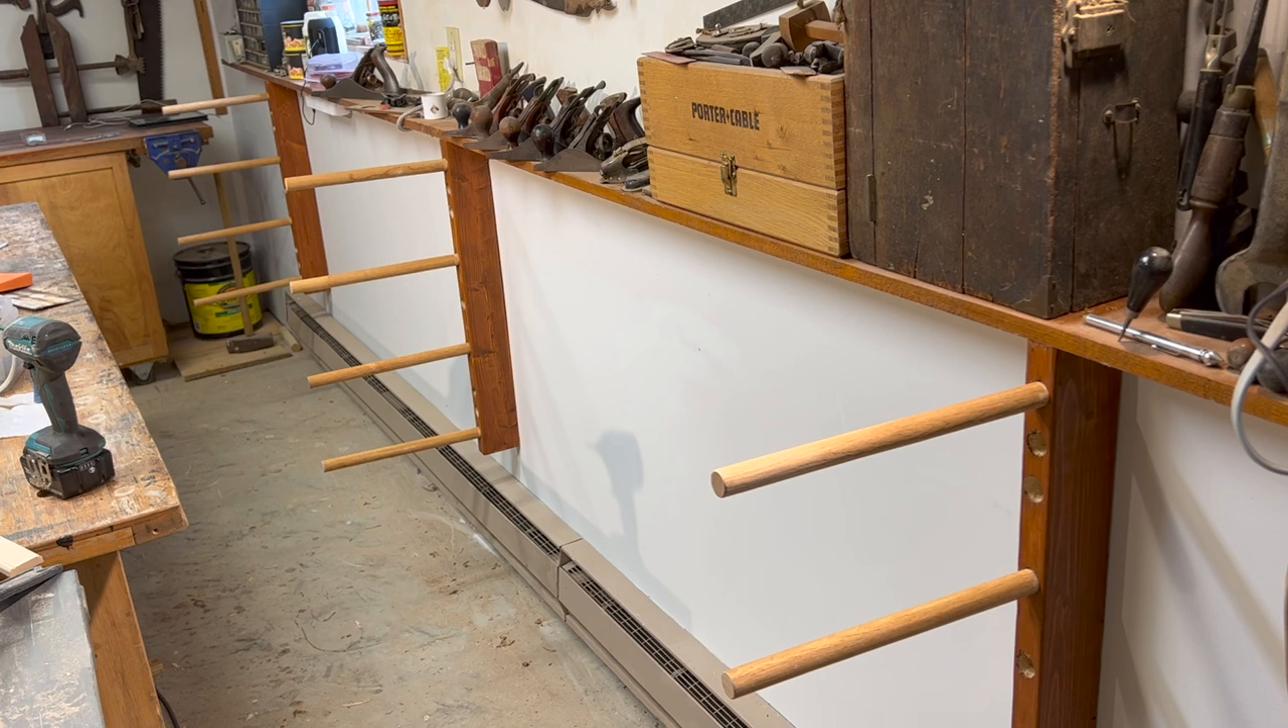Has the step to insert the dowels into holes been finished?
Yes.